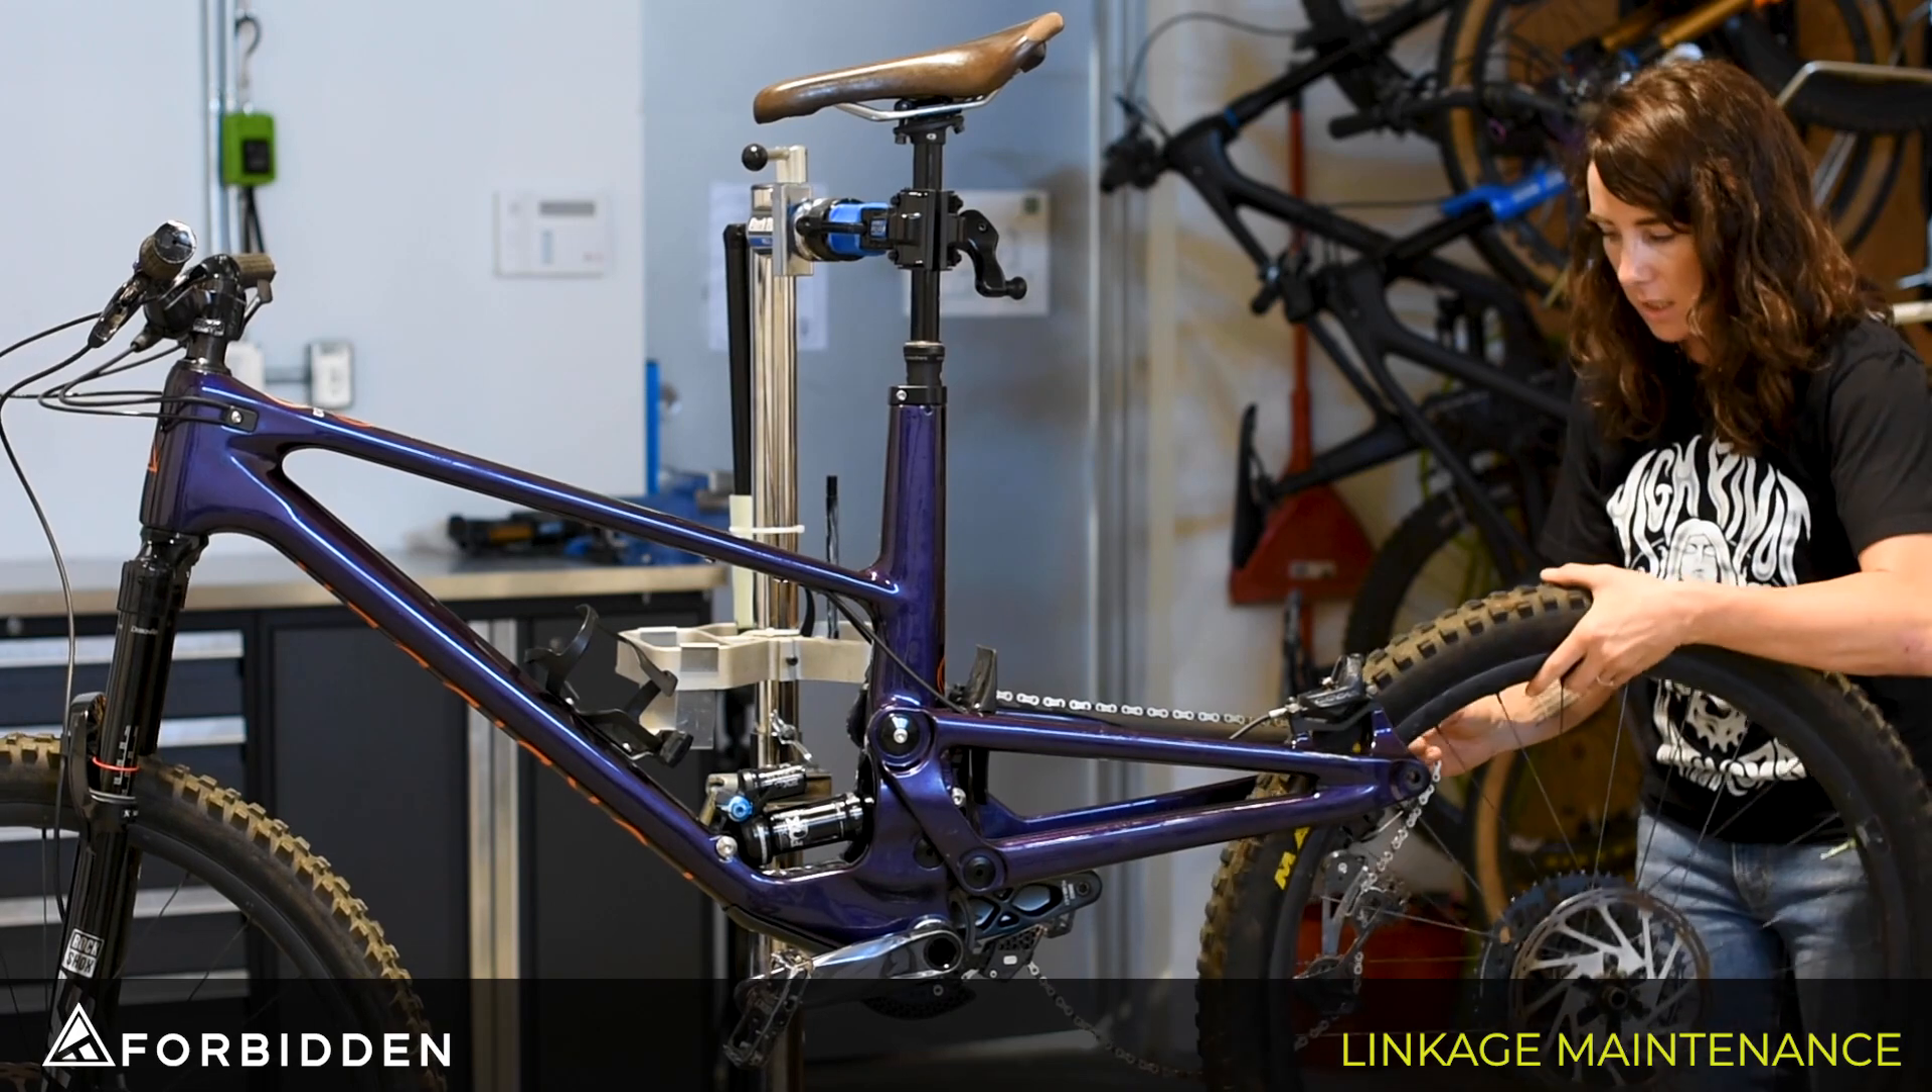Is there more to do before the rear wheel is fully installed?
Yes.